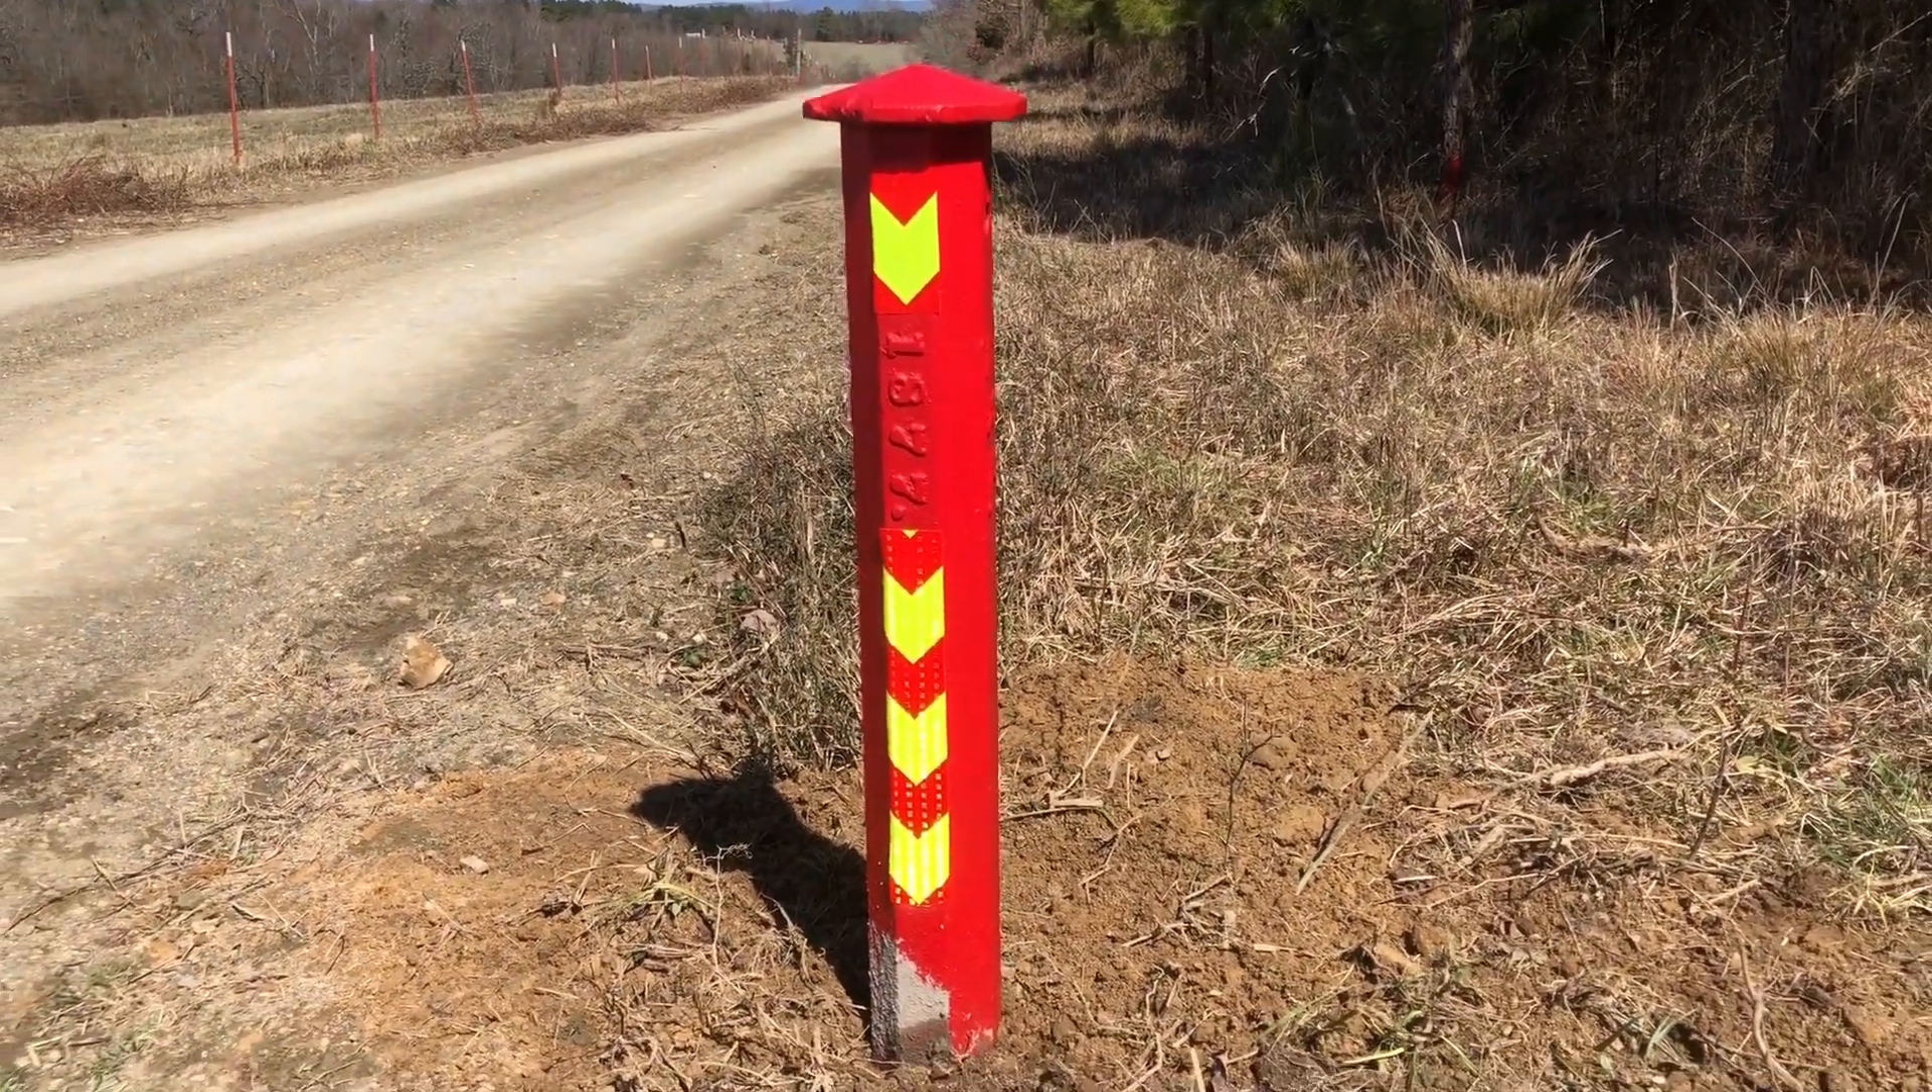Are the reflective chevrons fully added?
Yes.